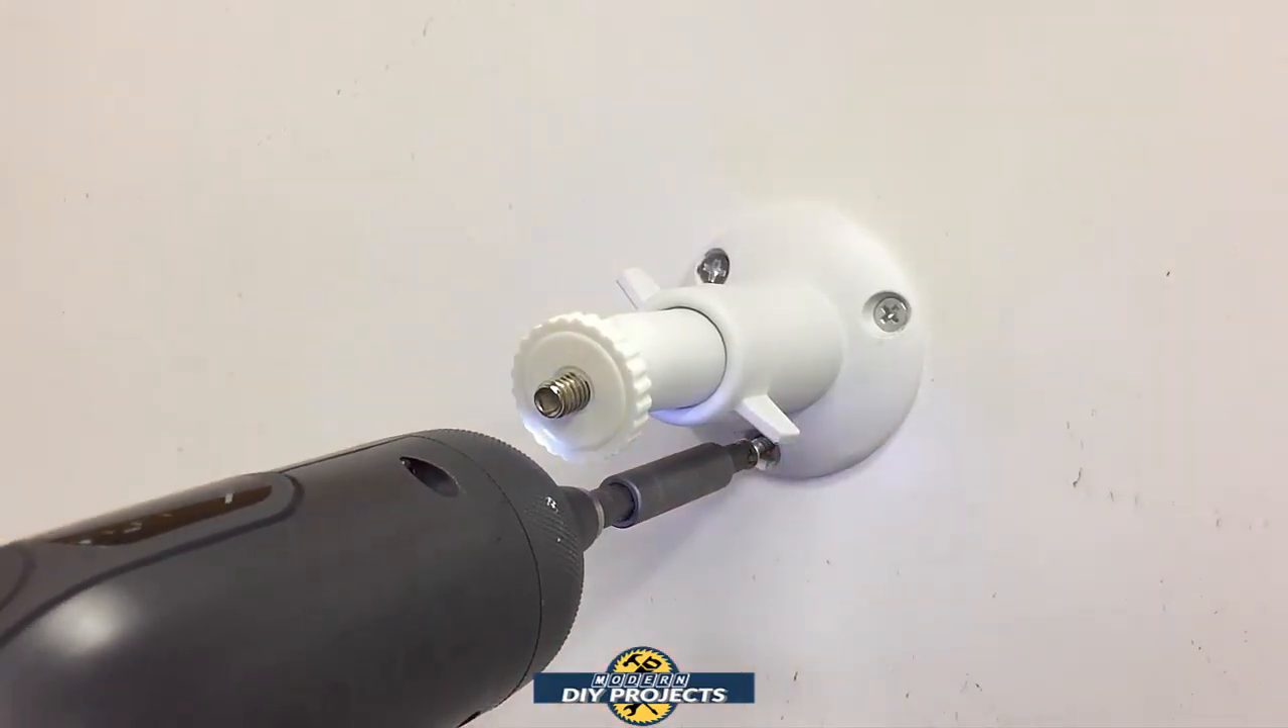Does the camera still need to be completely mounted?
Yes.